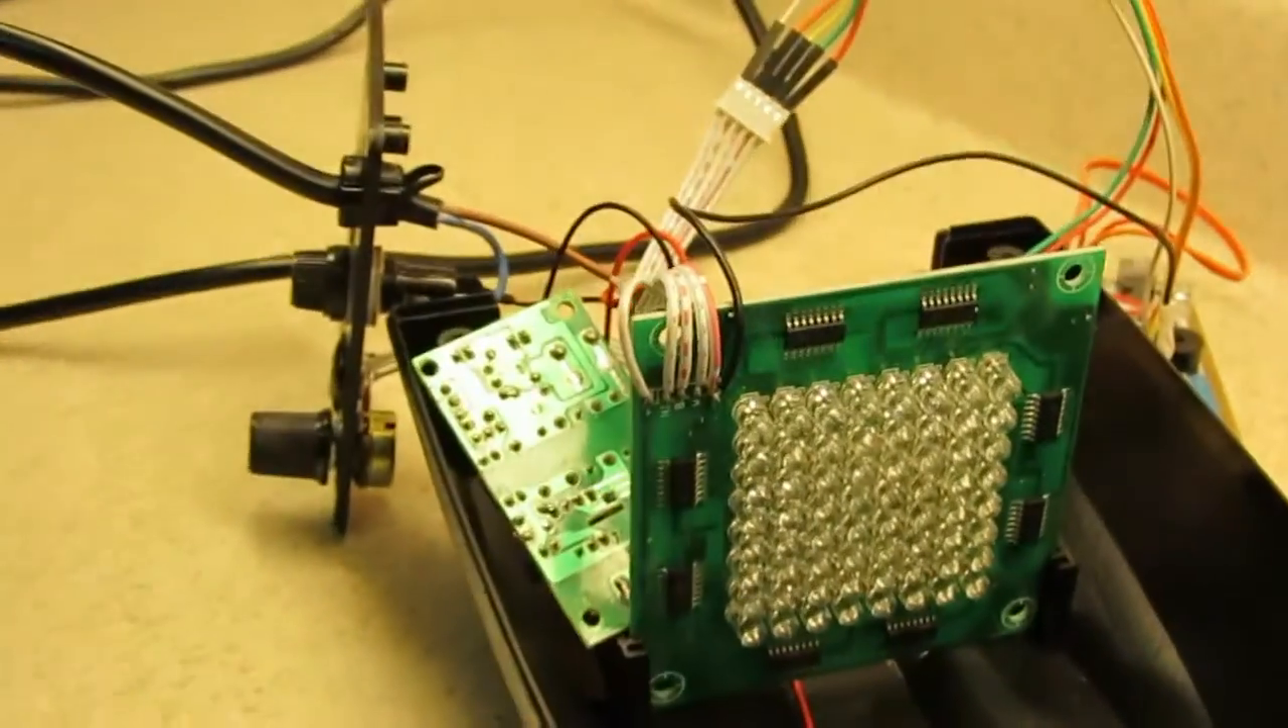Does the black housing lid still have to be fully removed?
No.